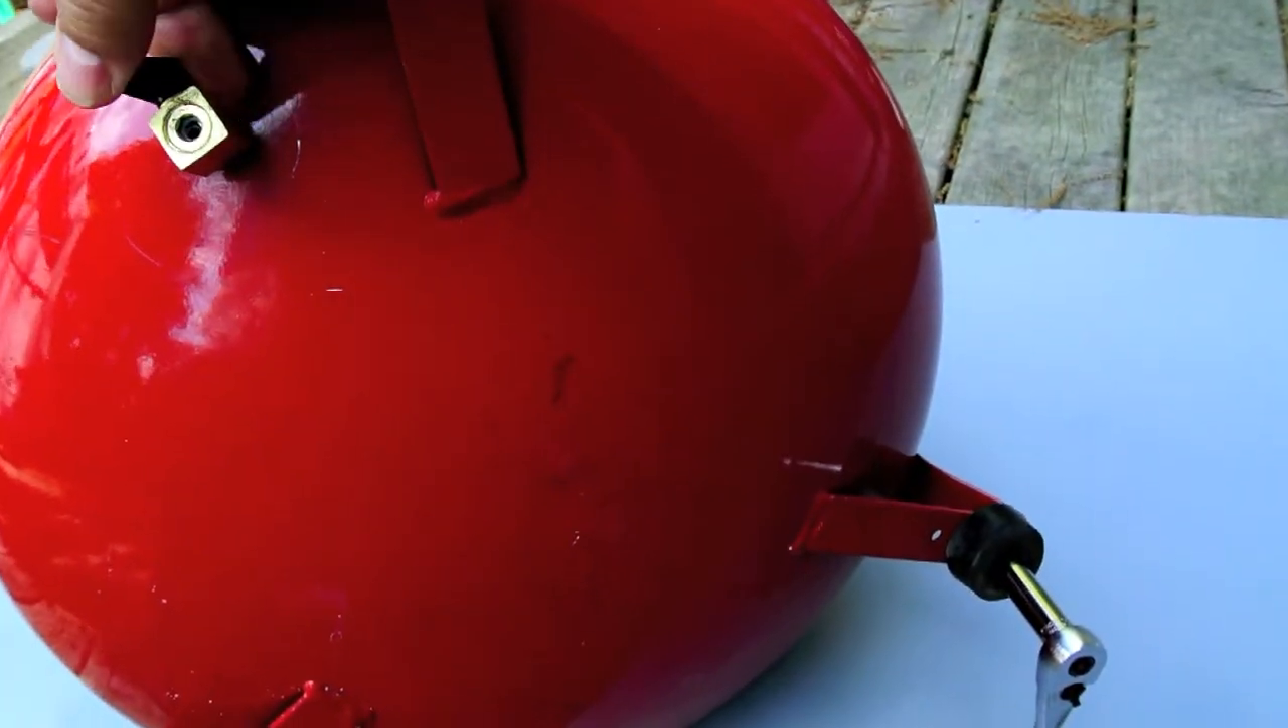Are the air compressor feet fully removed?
No.